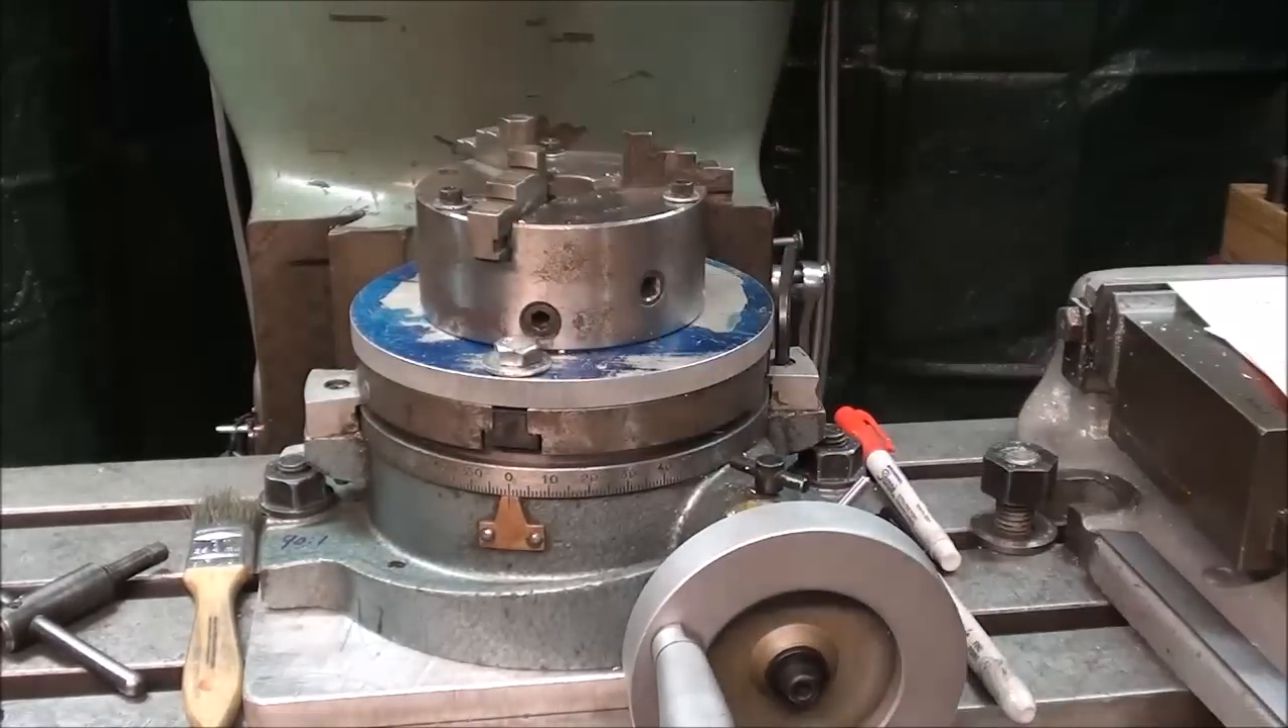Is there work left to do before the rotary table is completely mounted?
No.